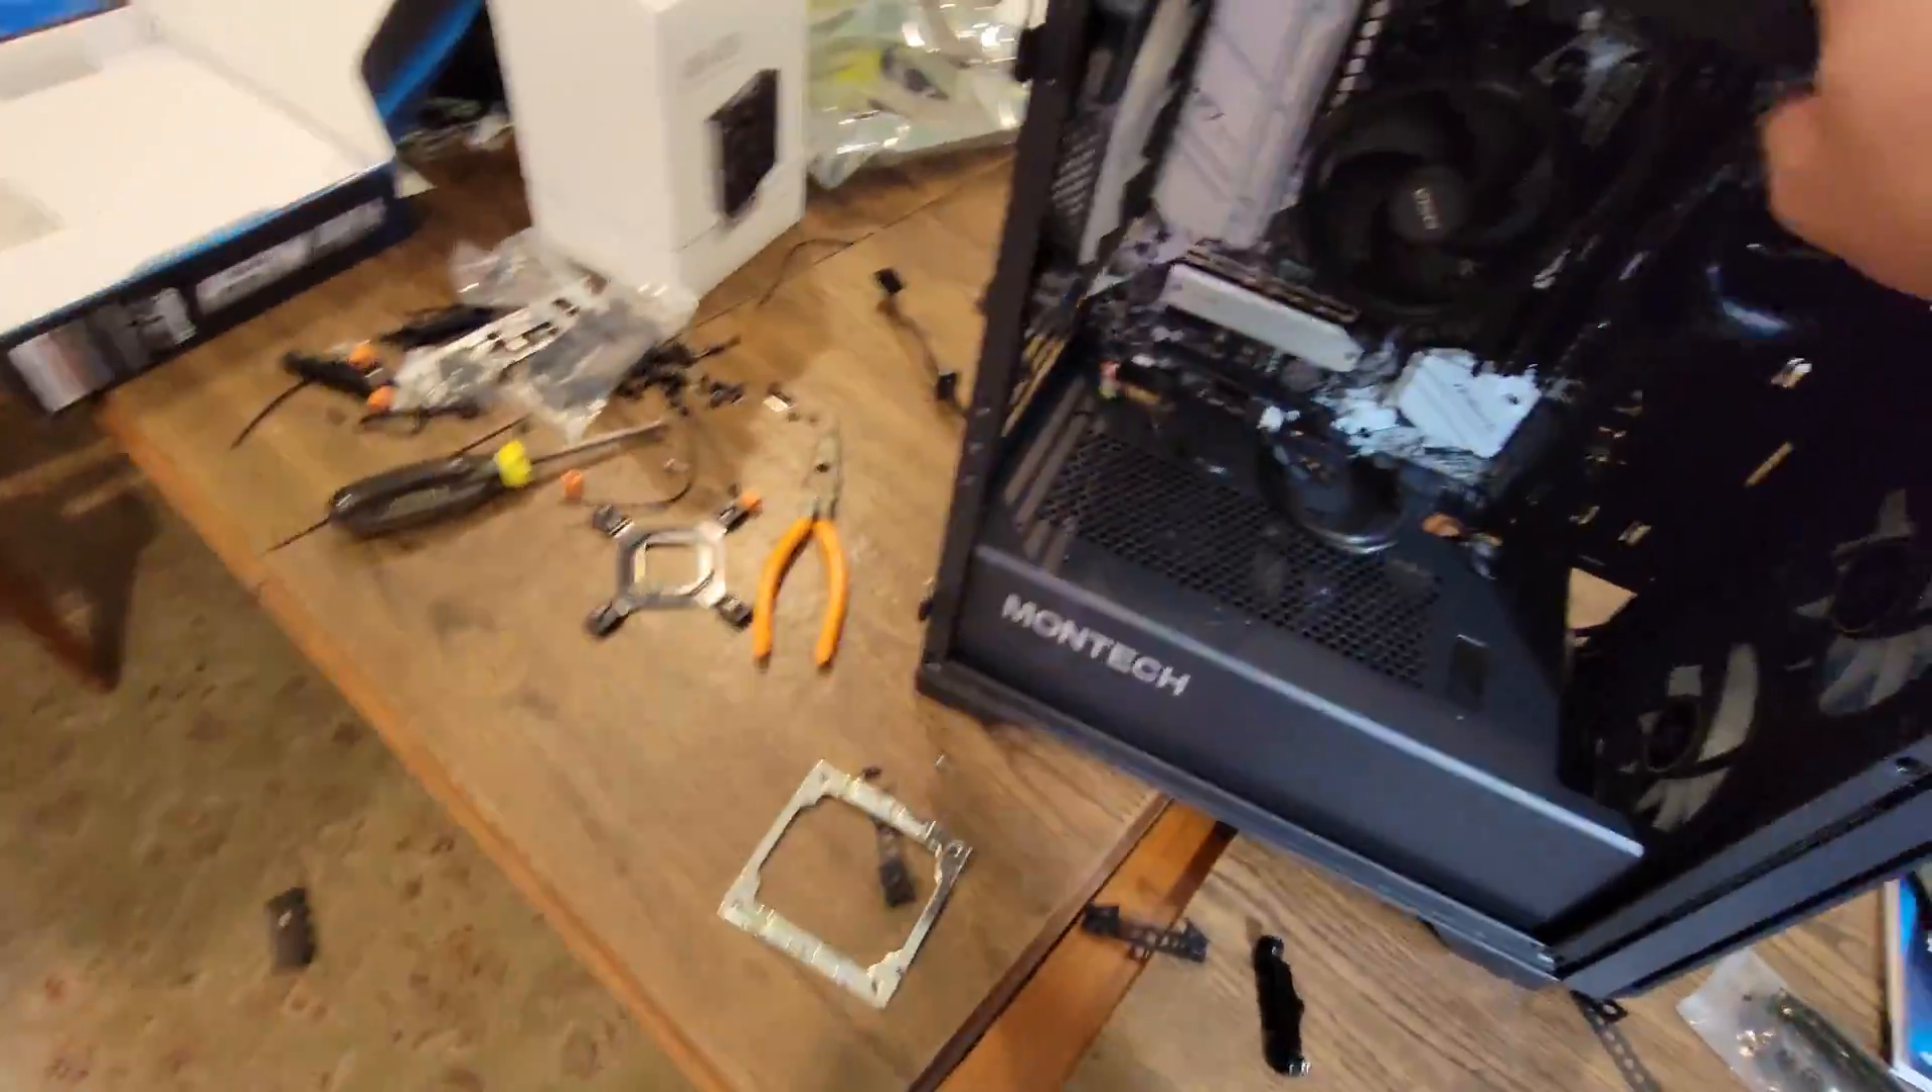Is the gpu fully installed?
No.